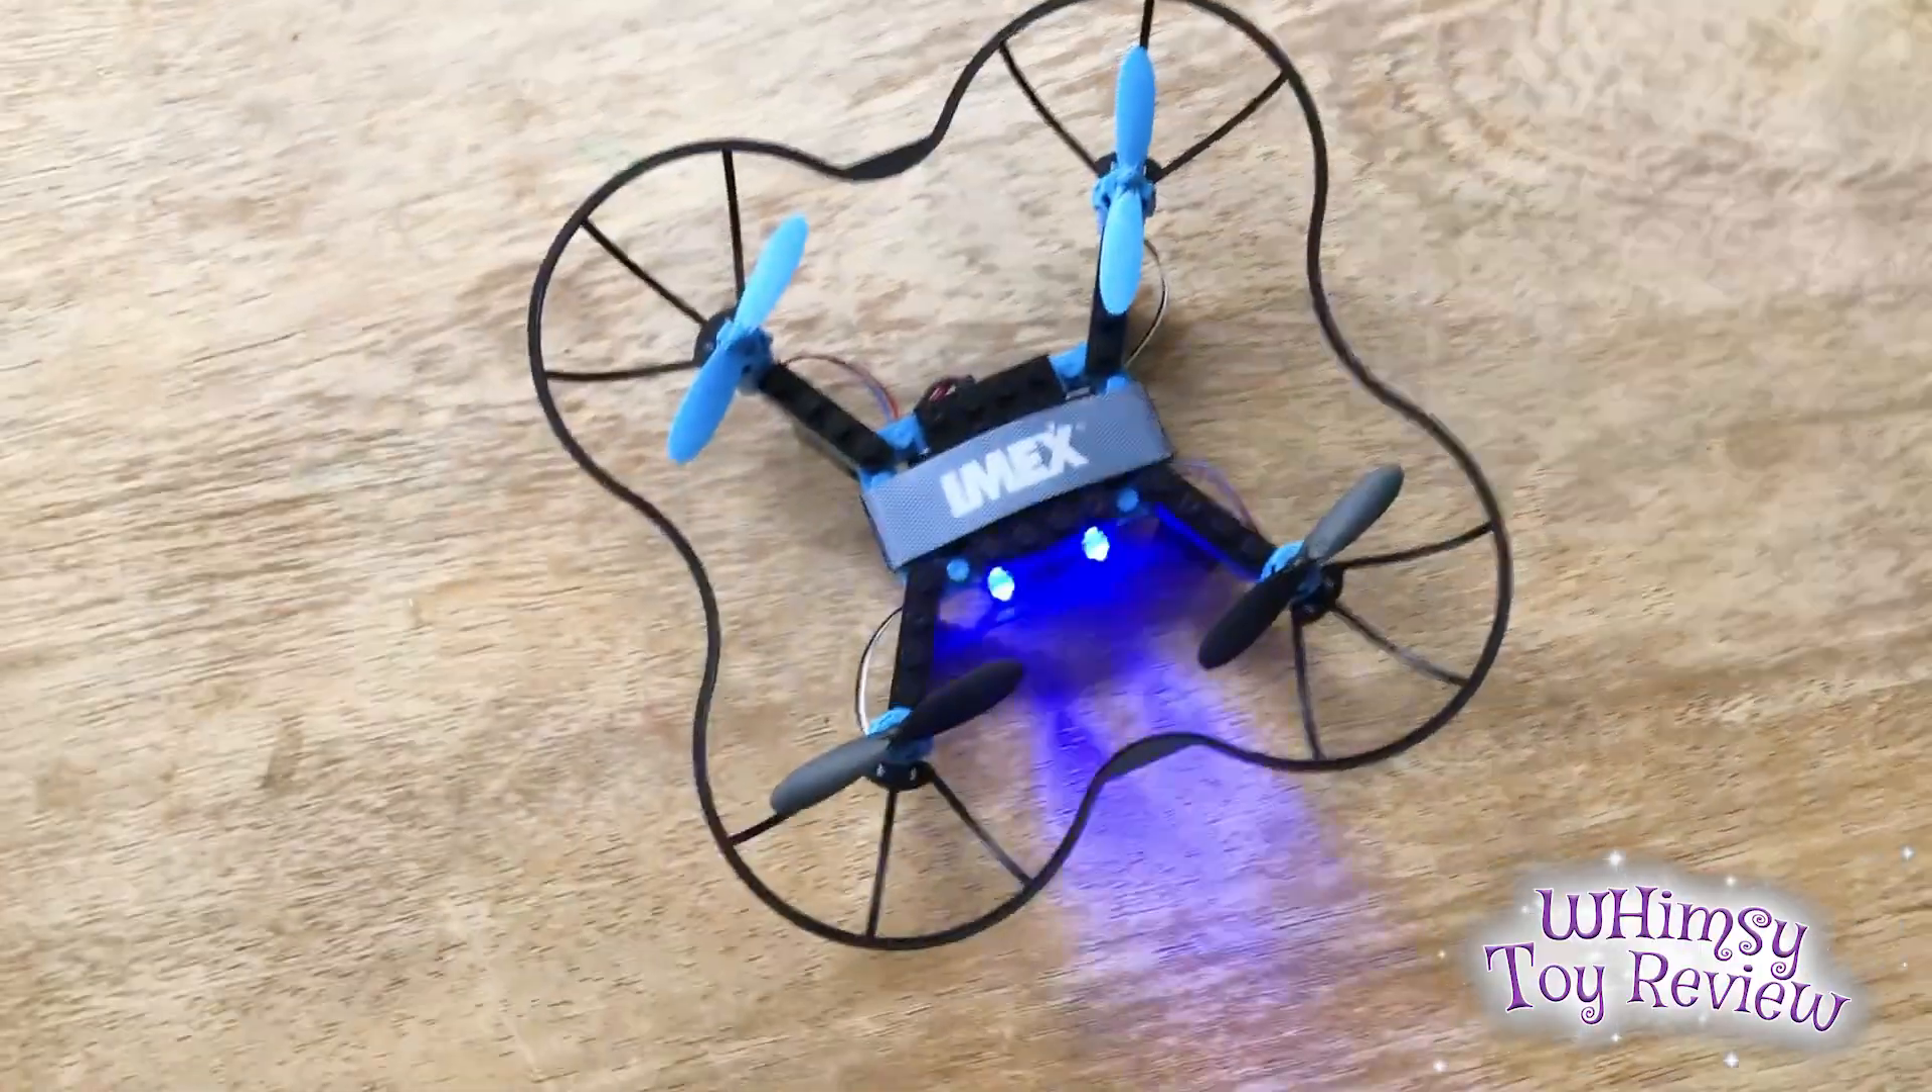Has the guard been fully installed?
Yes.